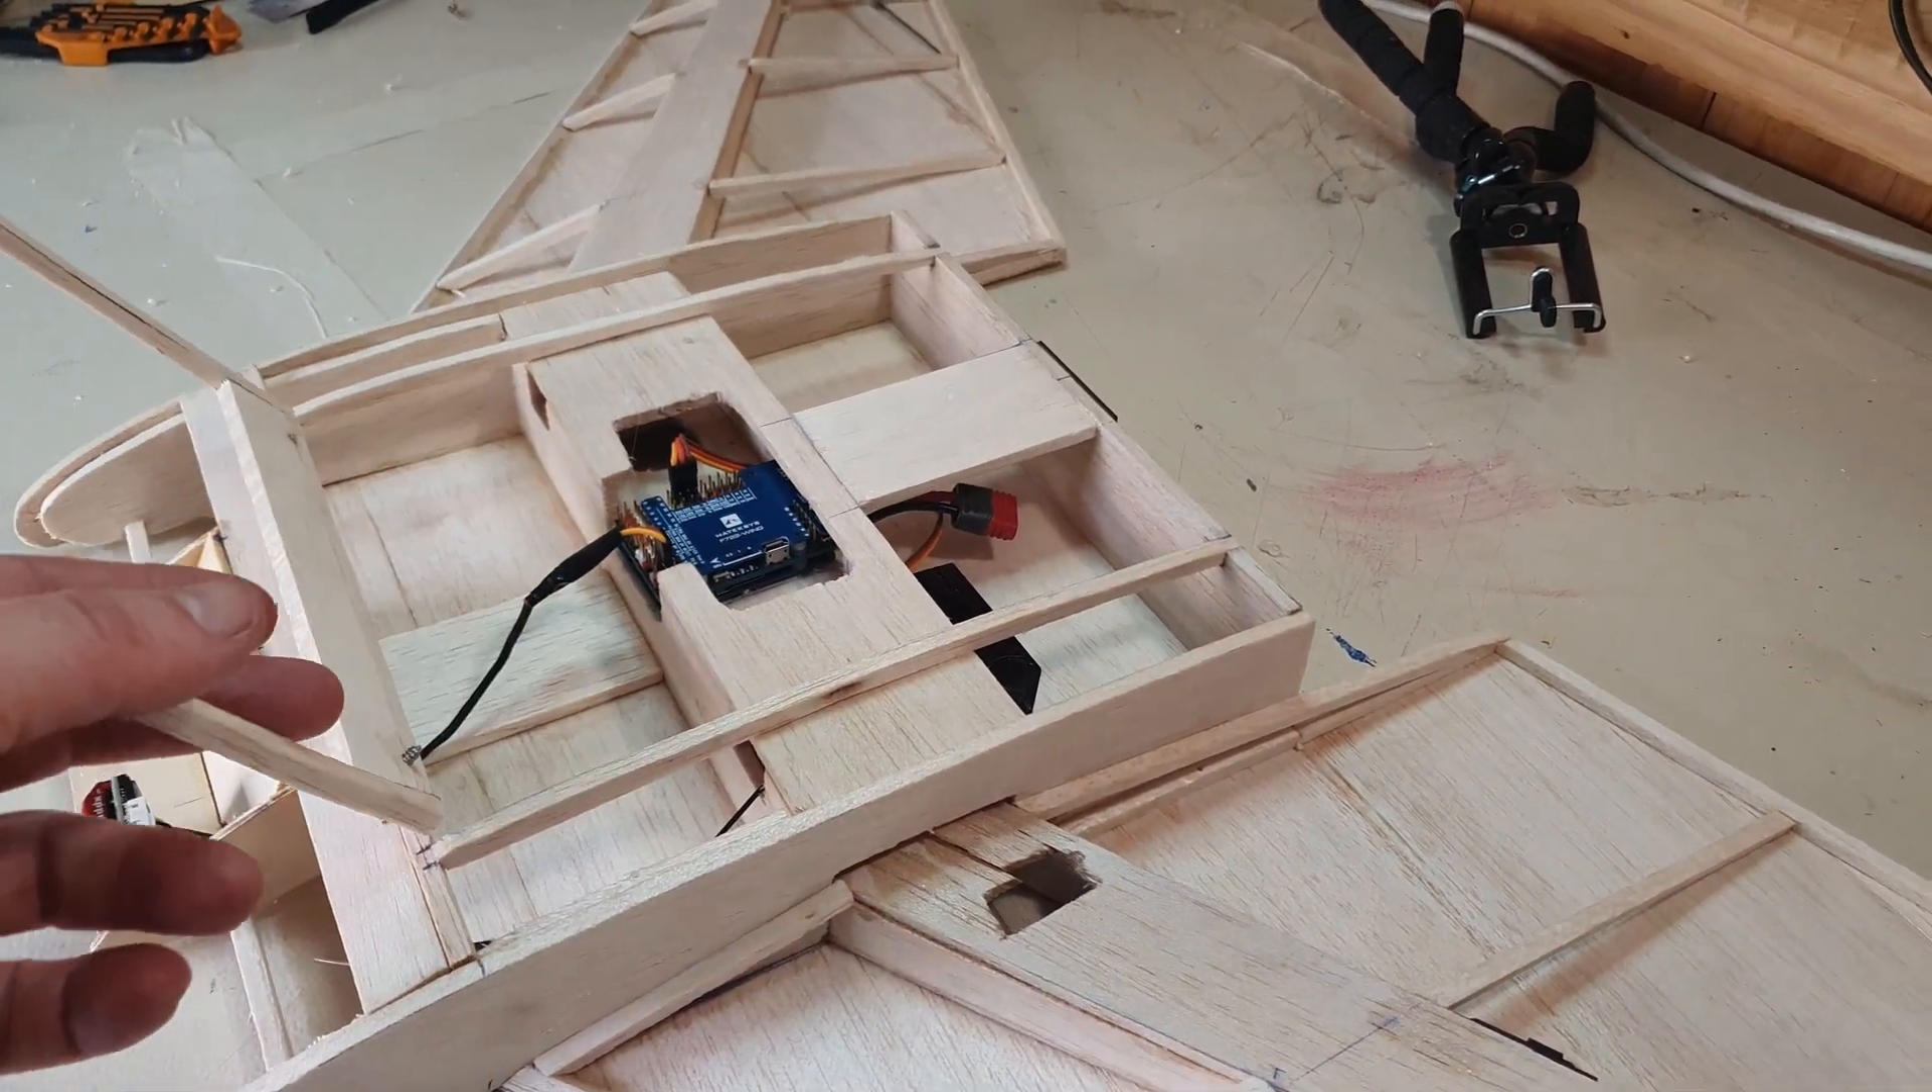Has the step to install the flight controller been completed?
Yes.